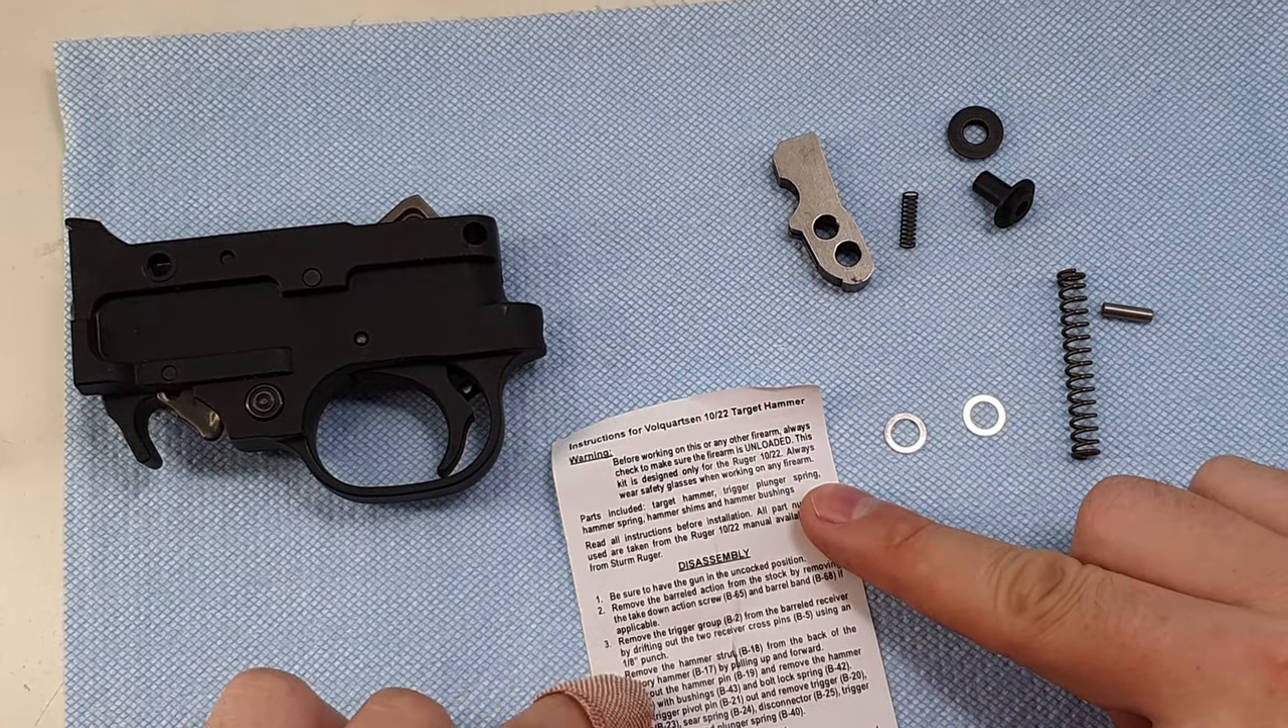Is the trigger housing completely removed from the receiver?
Yes.